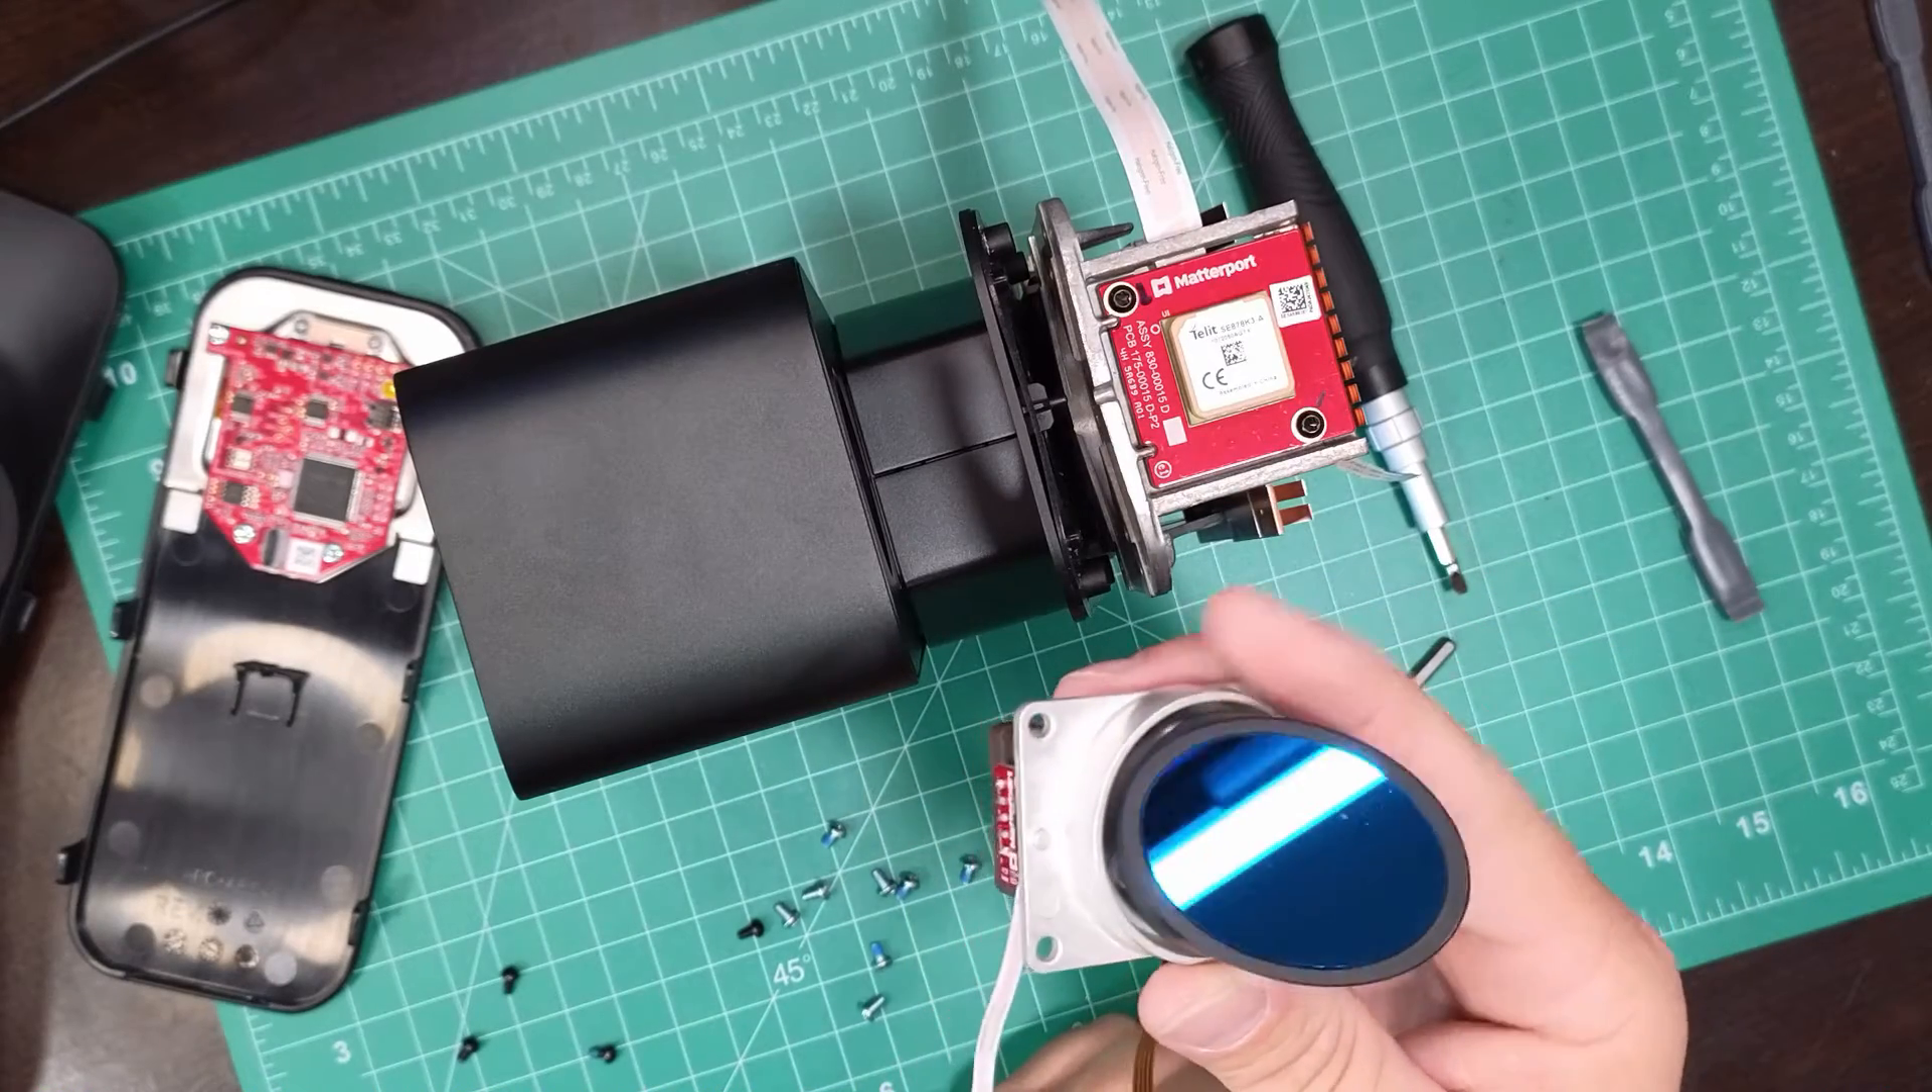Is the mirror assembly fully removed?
Yes.